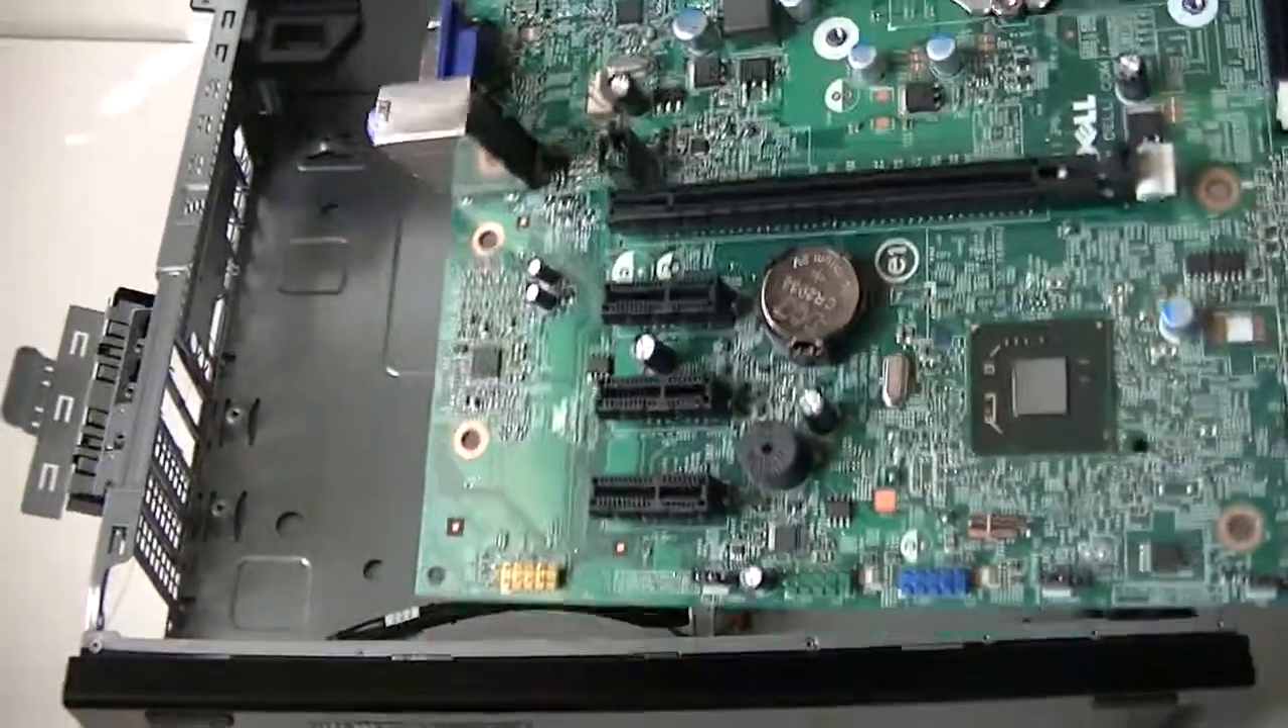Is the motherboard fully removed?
No.